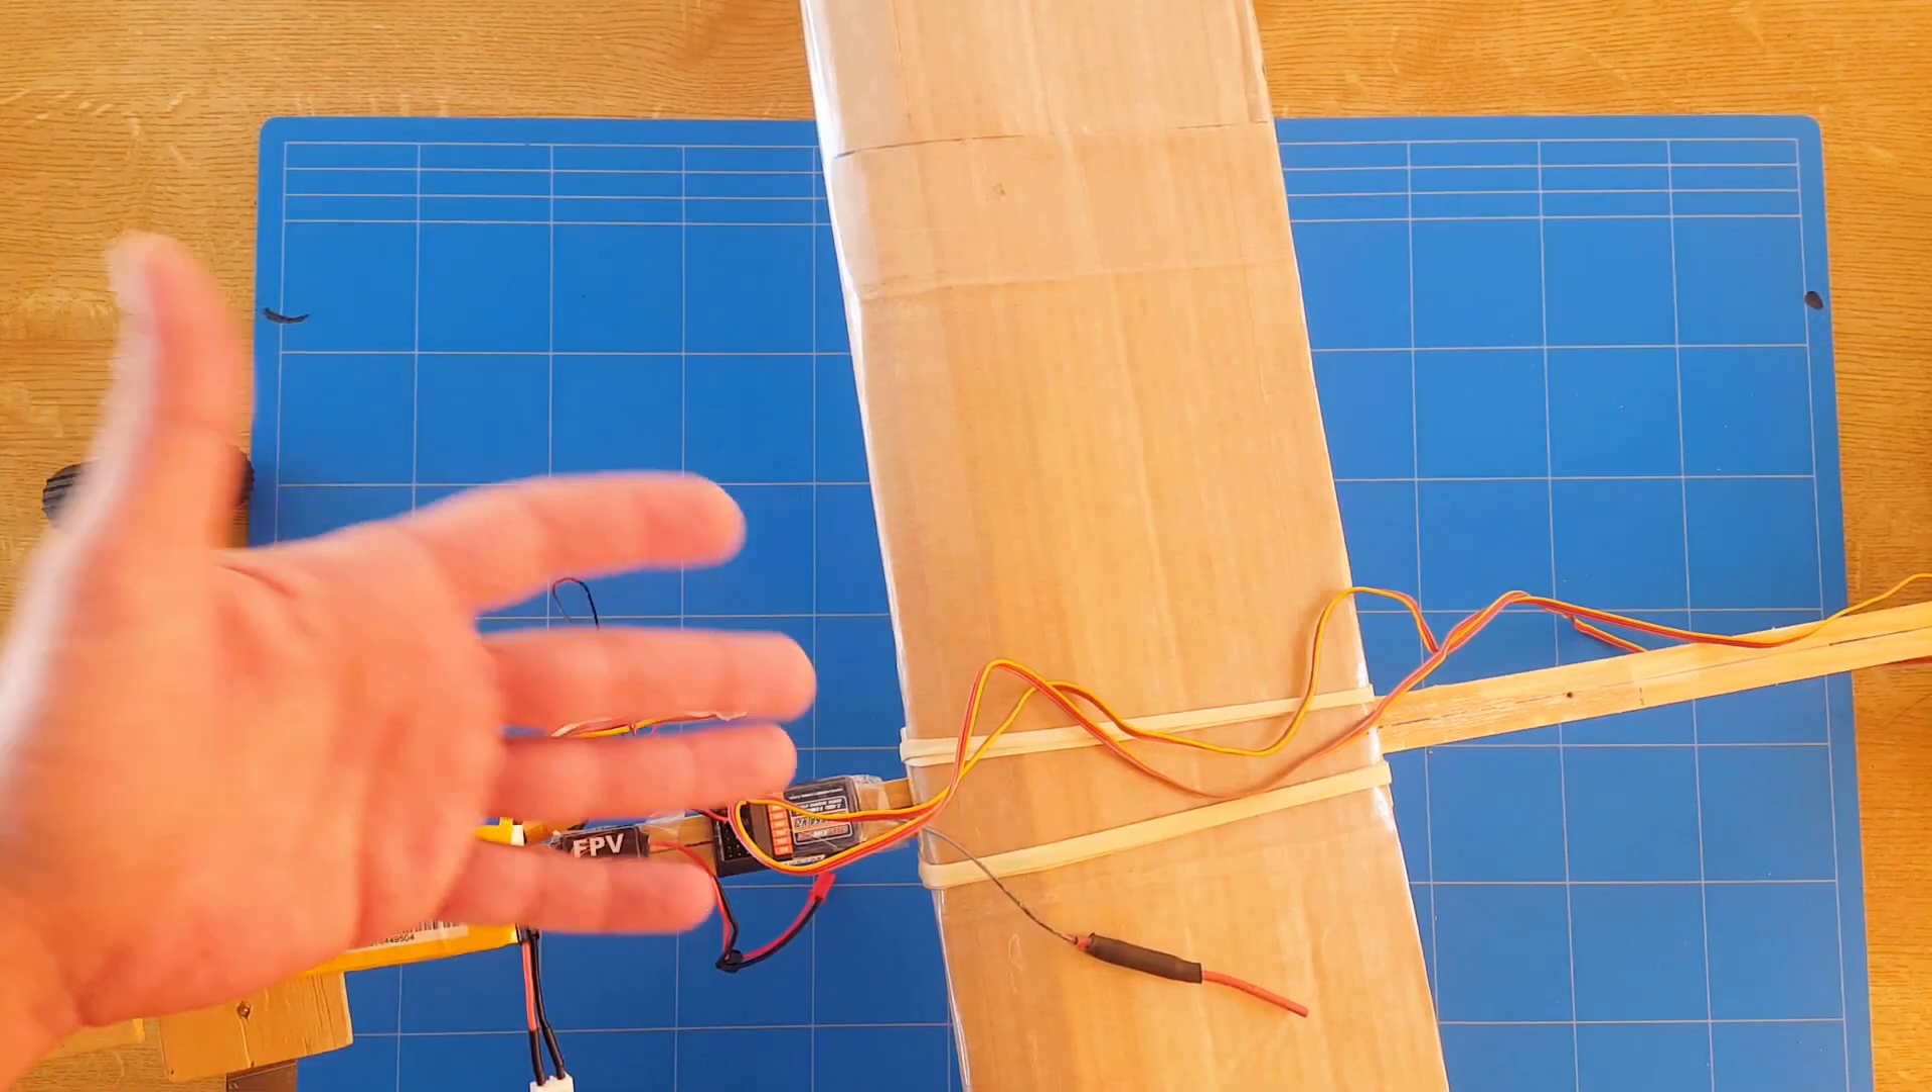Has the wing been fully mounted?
Yes.